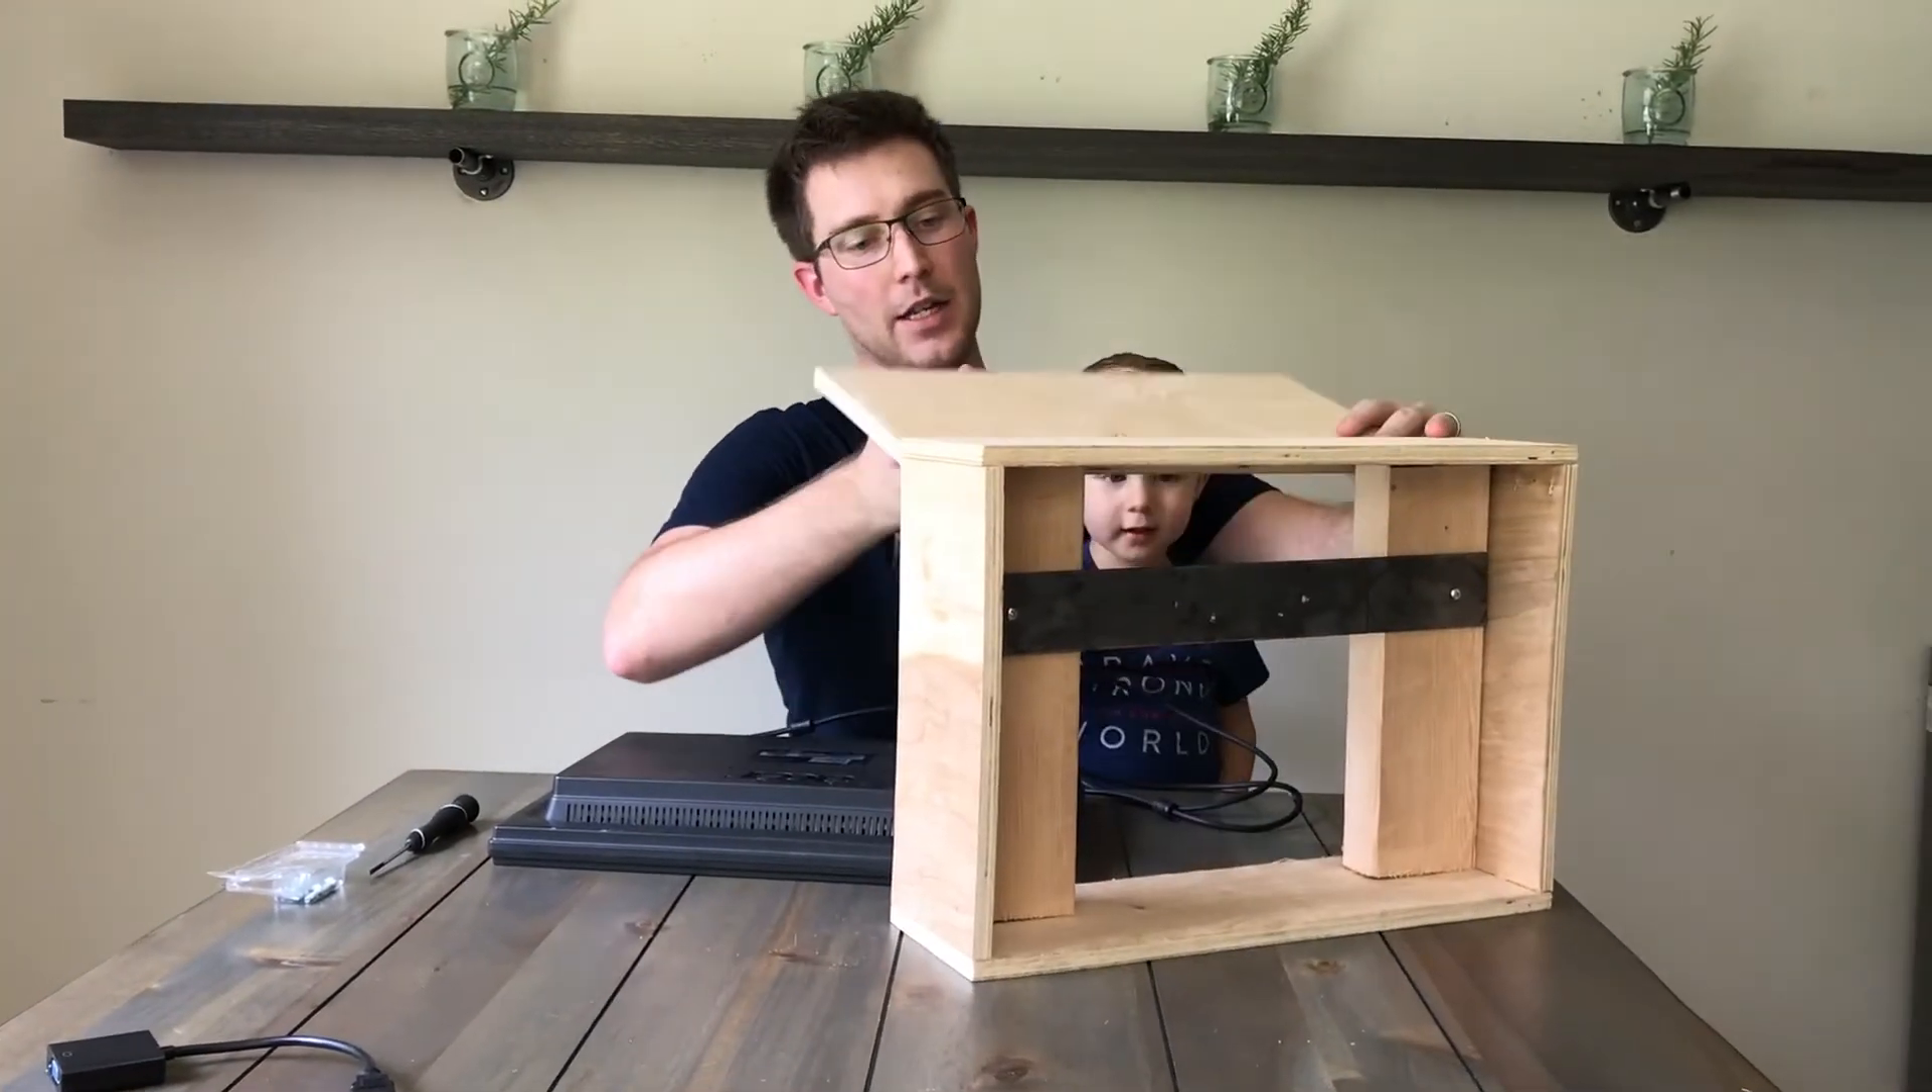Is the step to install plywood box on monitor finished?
No.